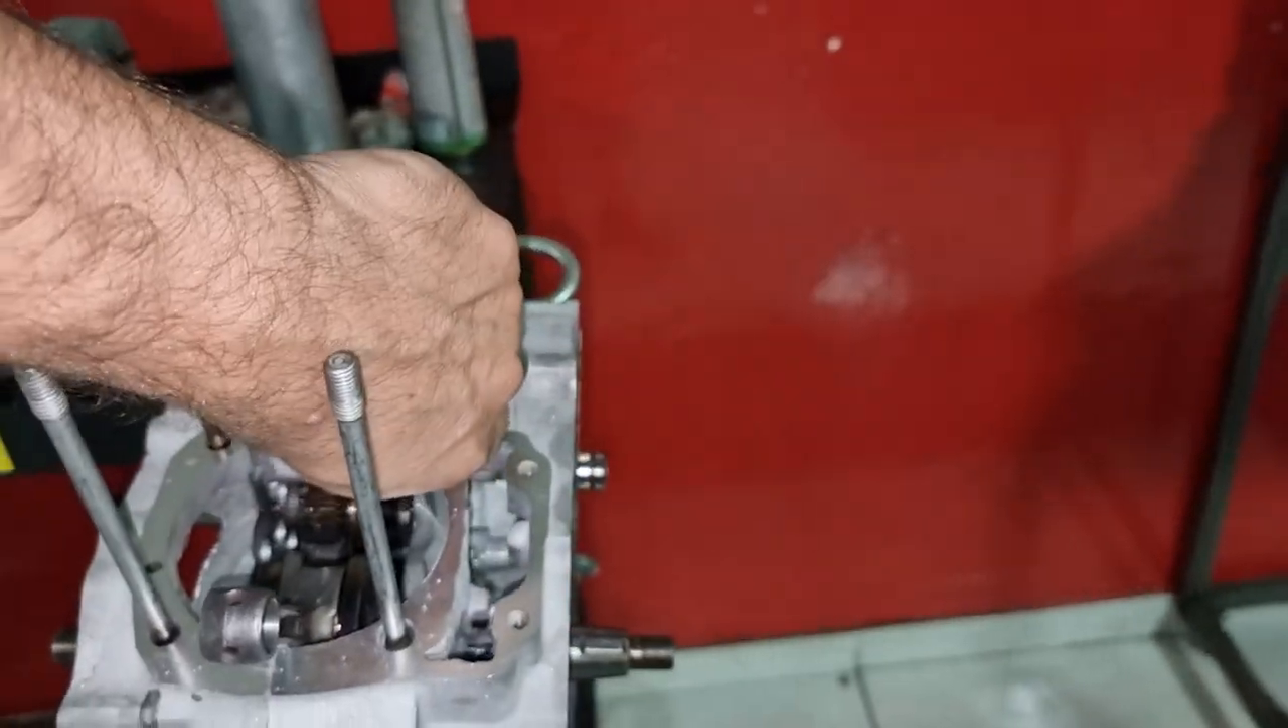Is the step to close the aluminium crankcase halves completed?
Yes.